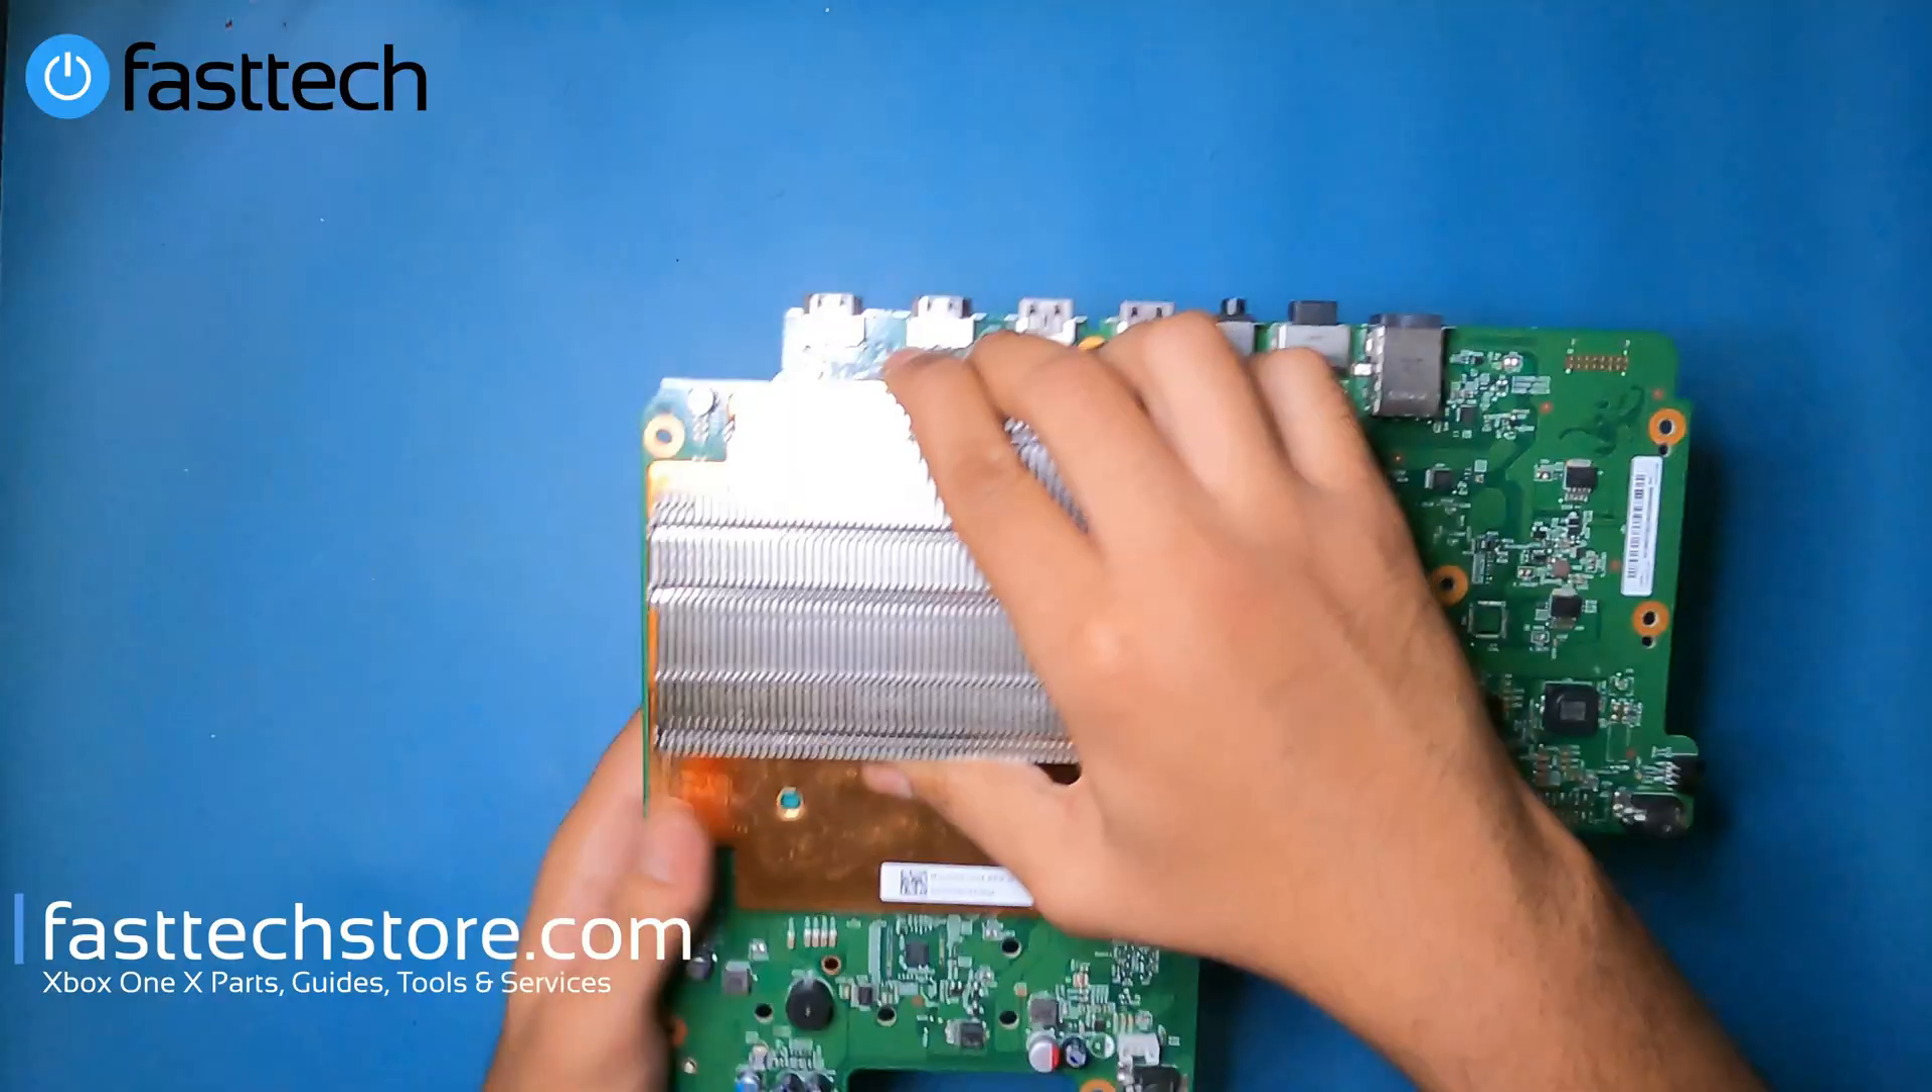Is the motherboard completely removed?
Yes.